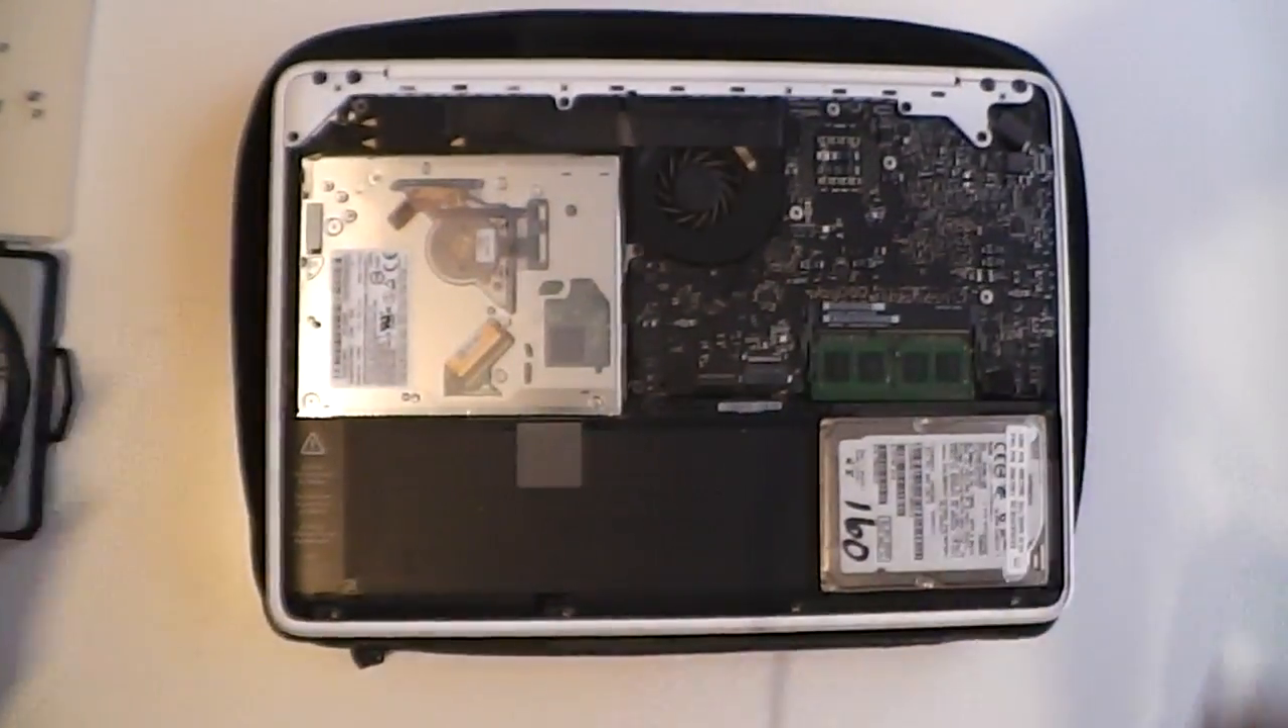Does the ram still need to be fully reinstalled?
No.